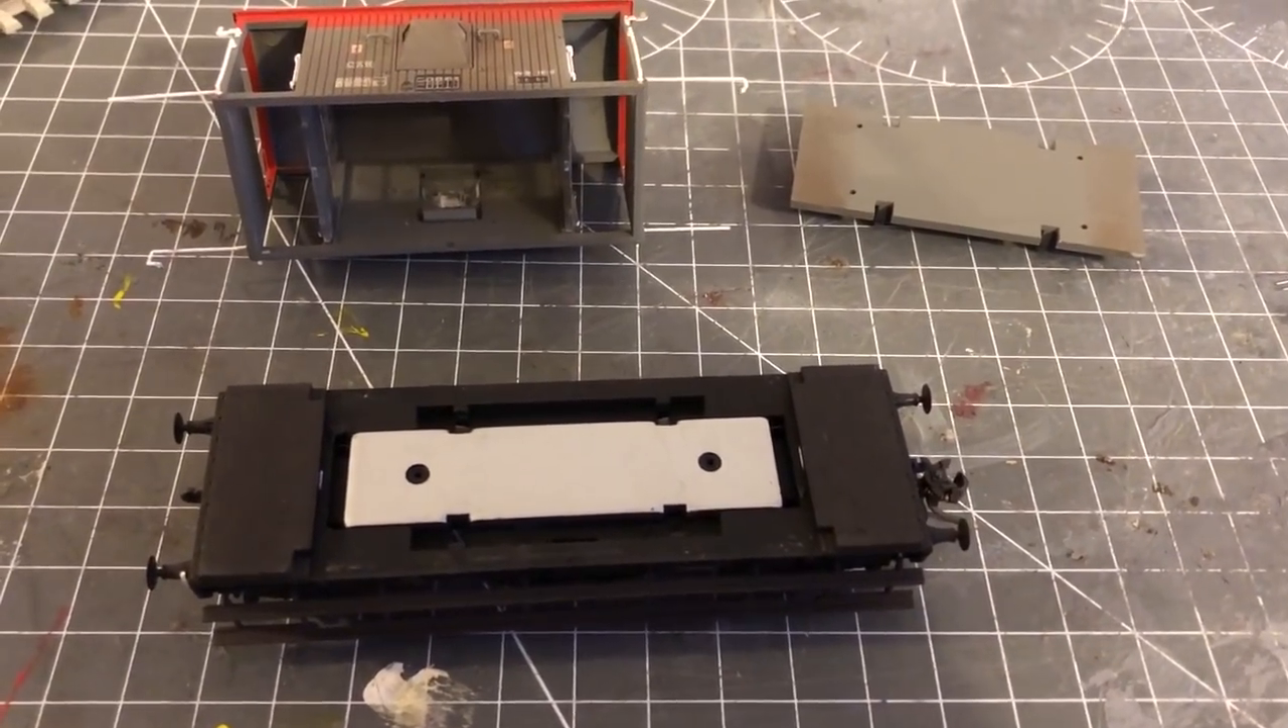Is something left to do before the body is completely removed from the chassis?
No.